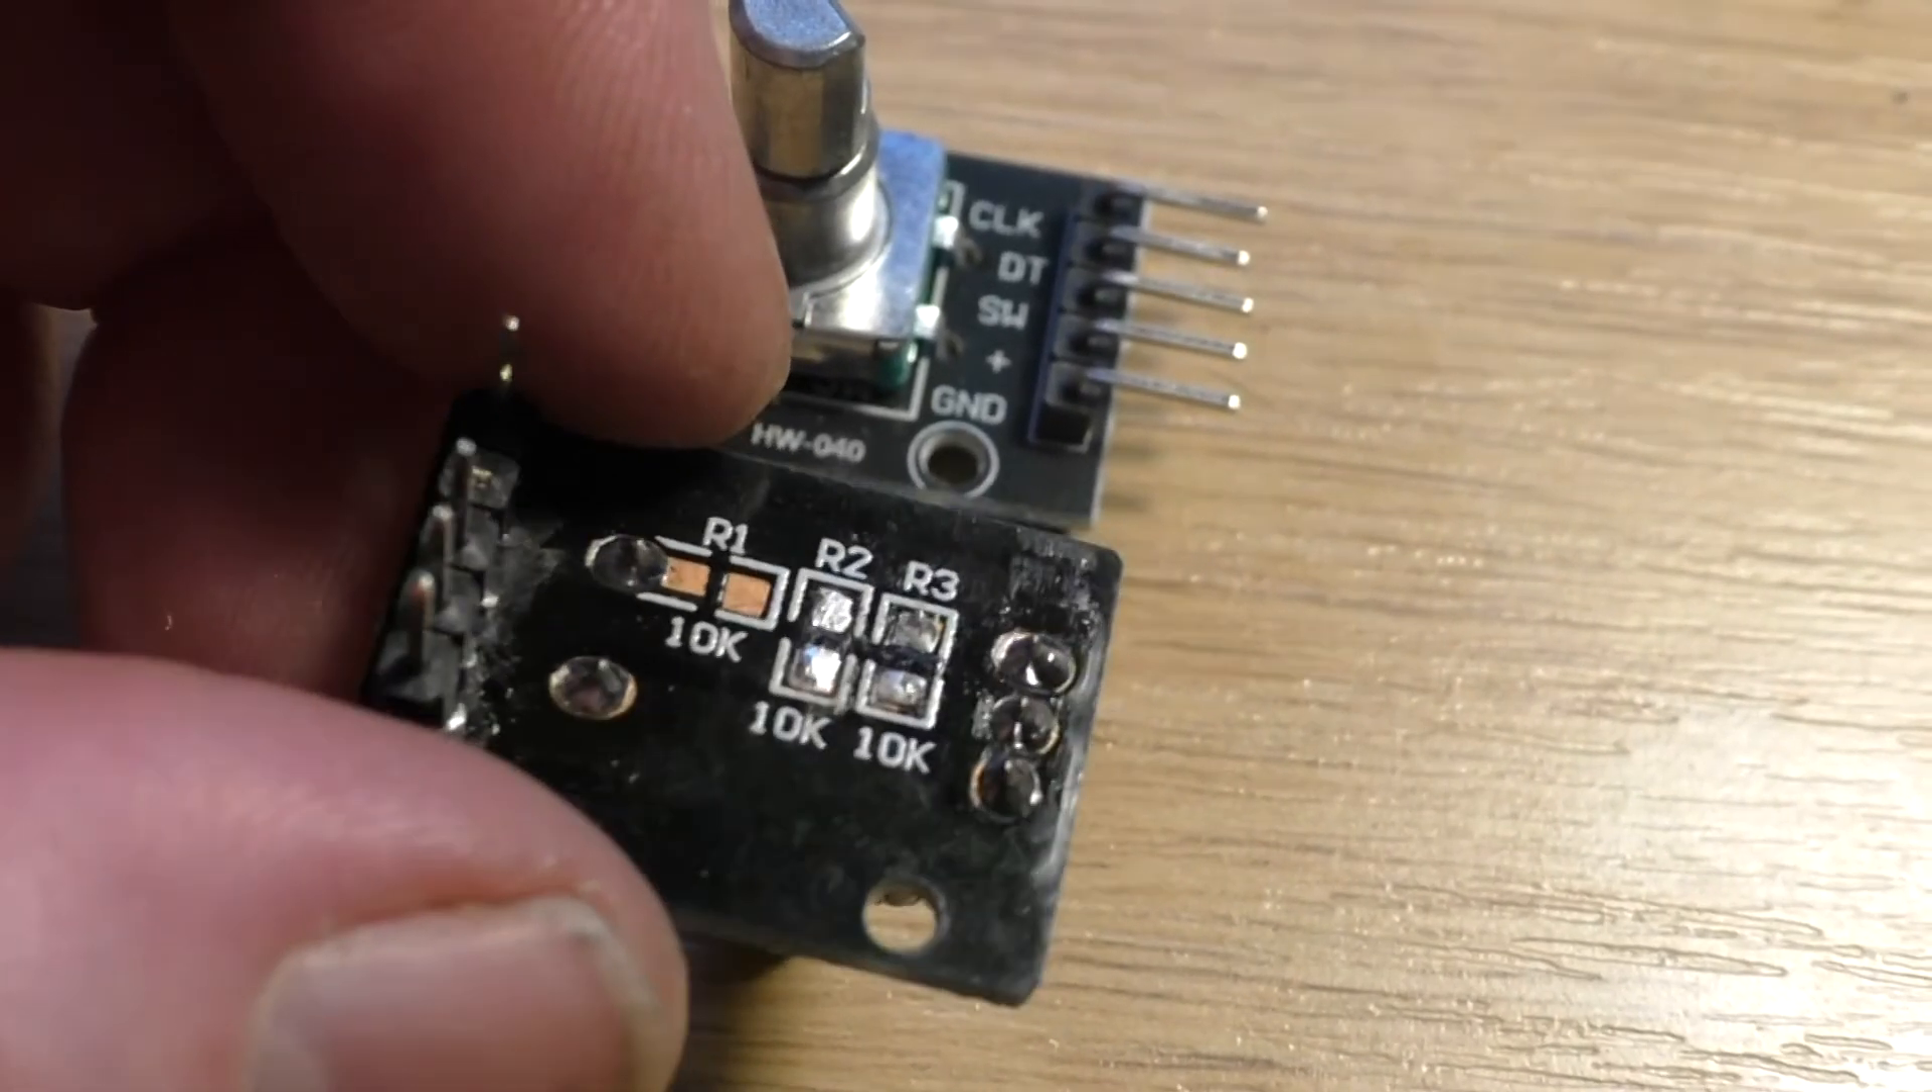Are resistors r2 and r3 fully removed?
Yes.